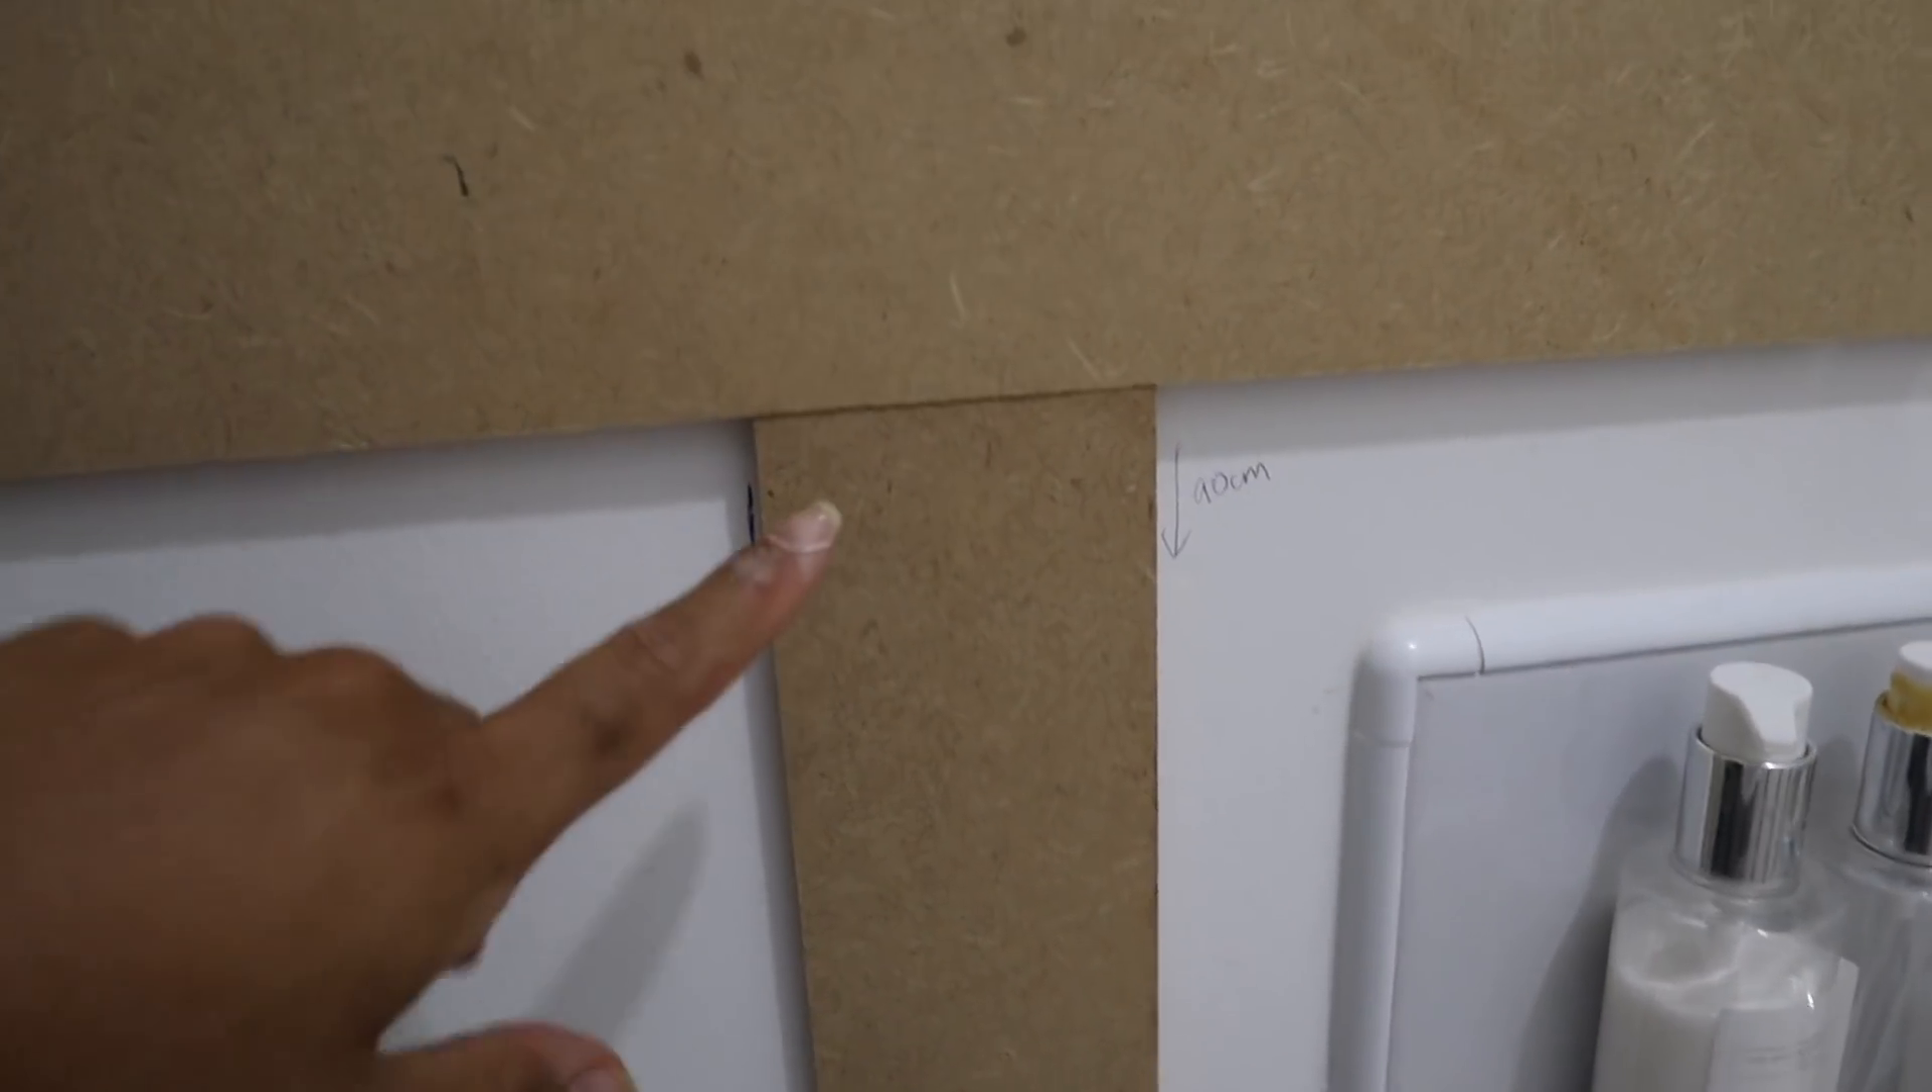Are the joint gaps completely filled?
No.